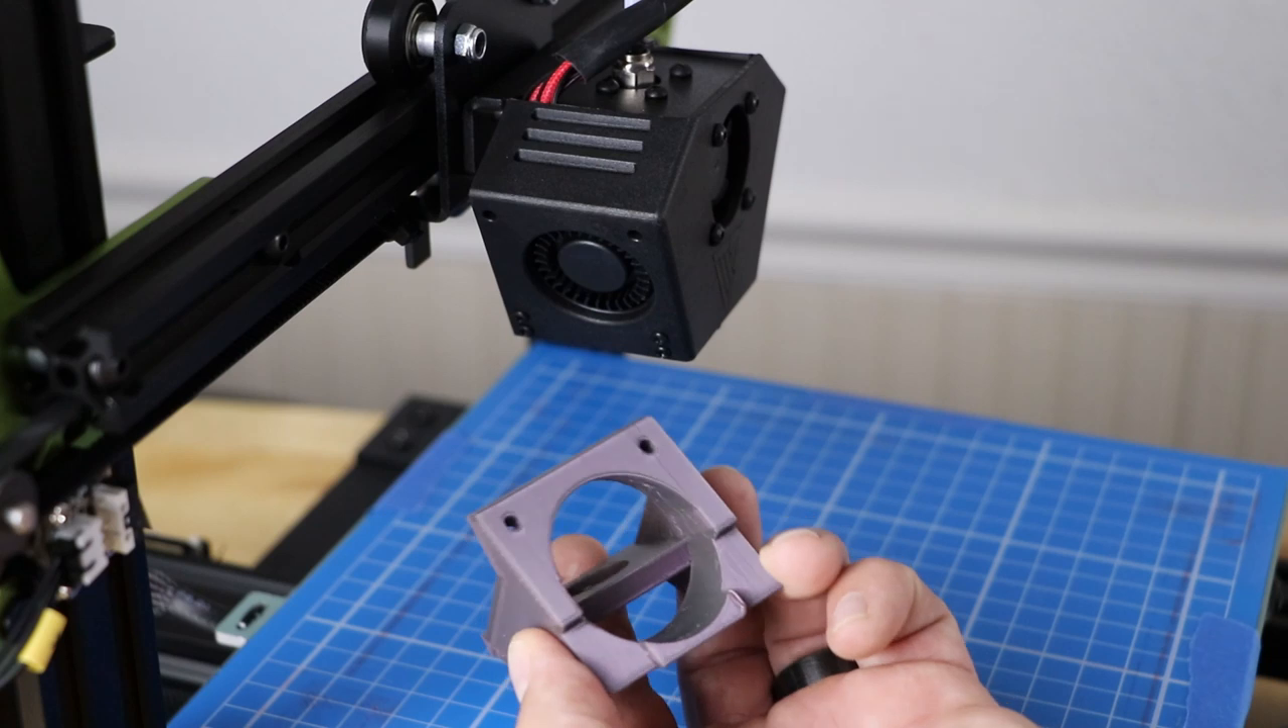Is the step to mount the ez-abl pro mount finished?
No.